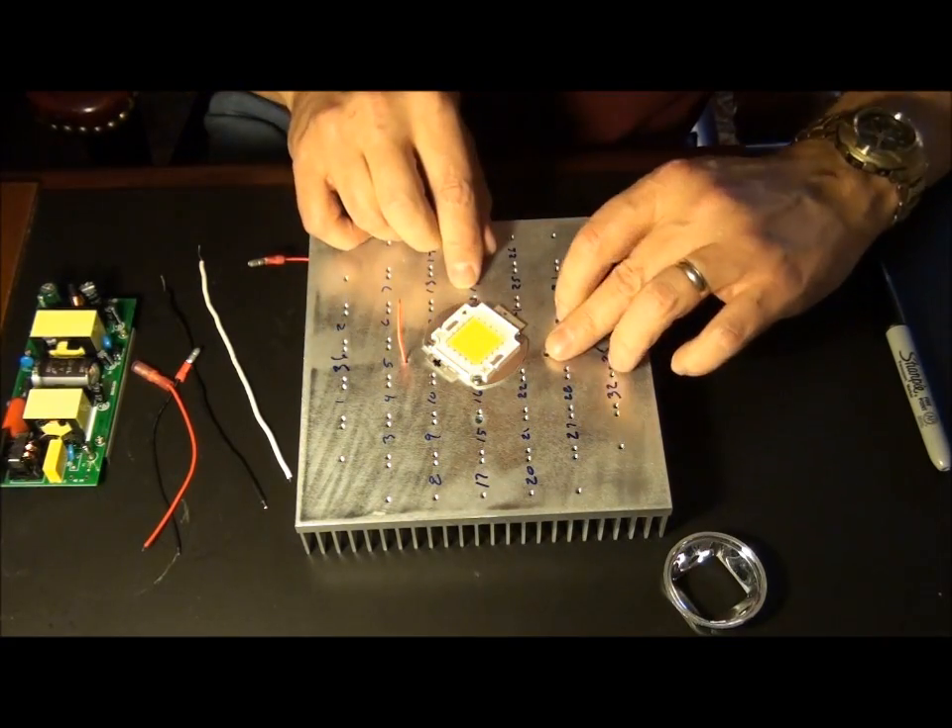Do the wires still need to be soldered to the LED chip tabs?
Yes.